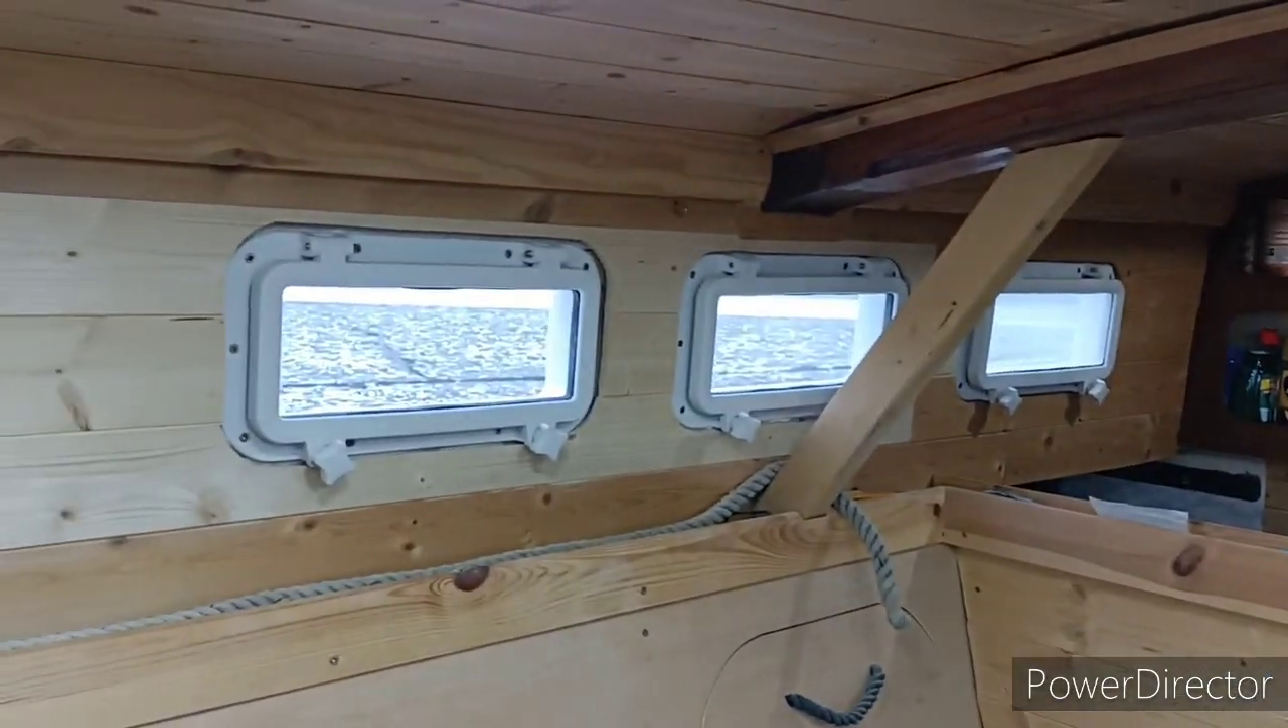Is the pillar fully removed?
No.